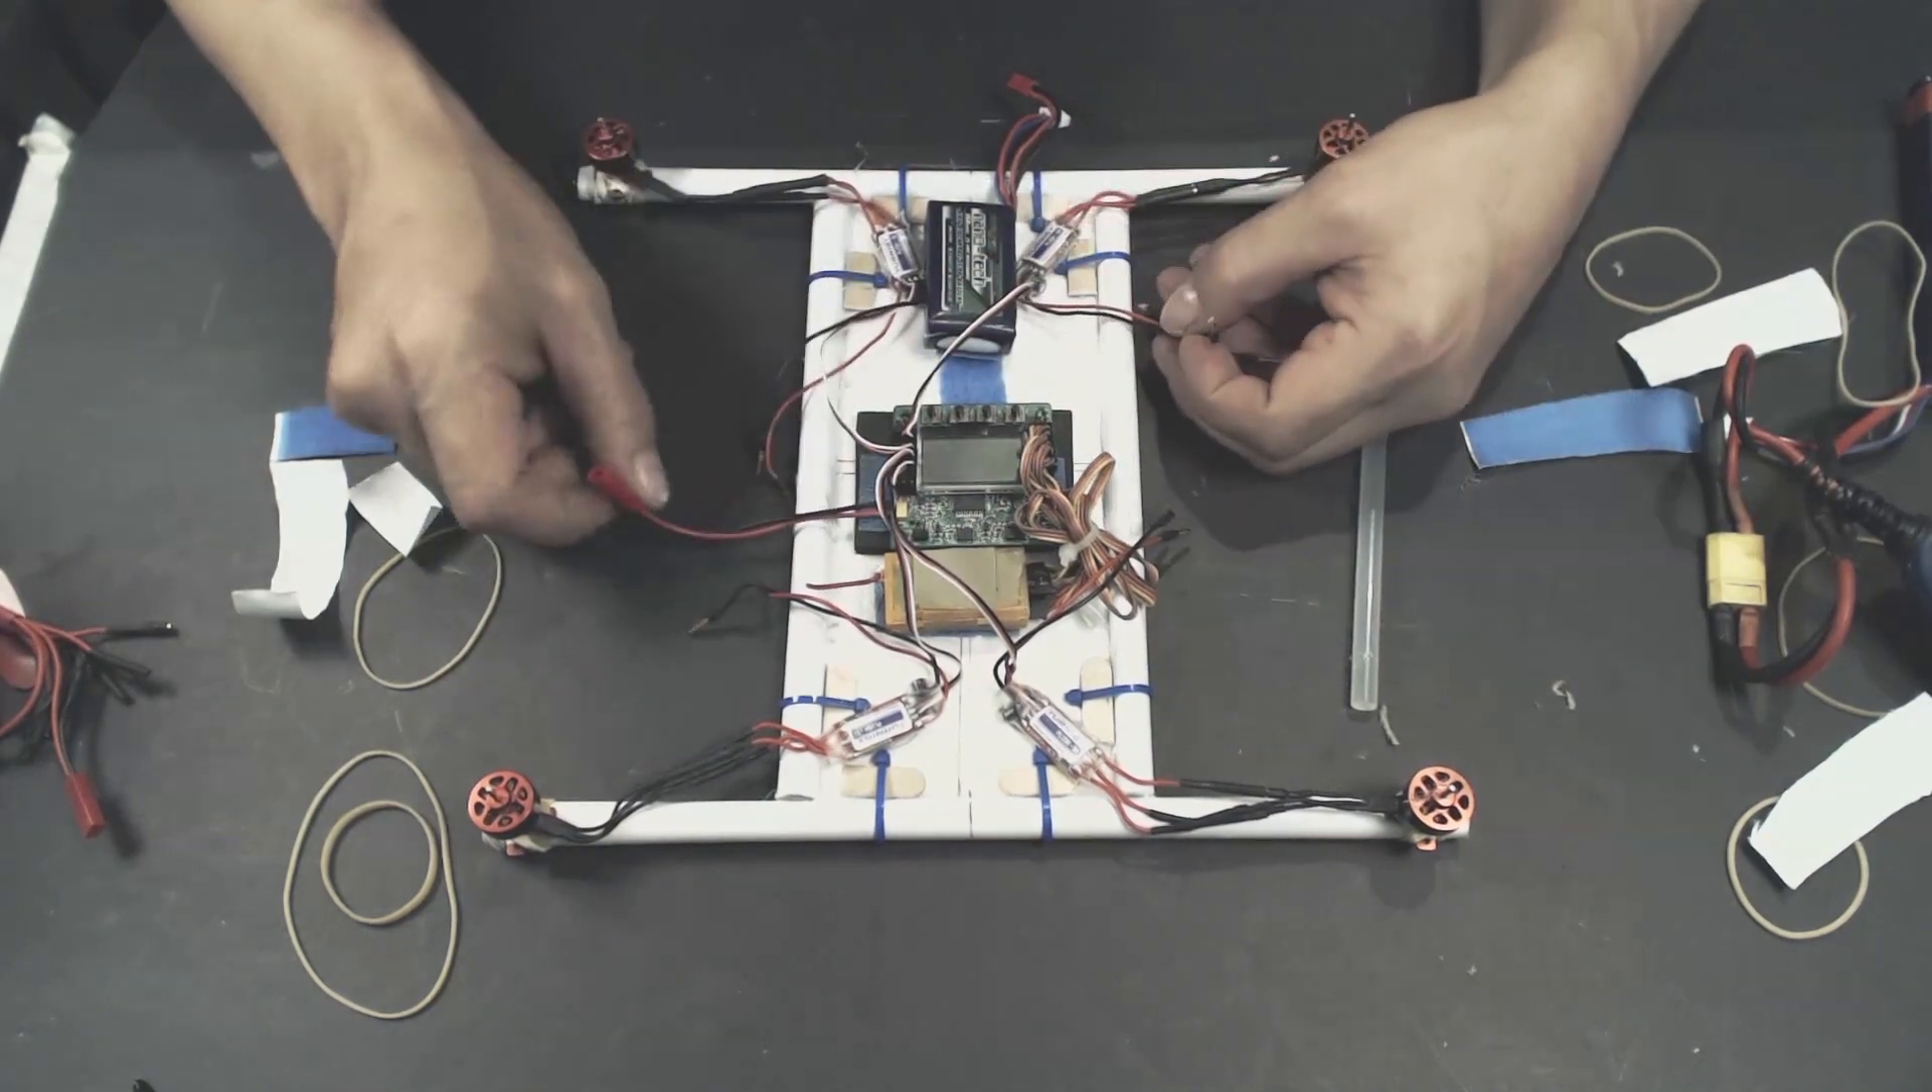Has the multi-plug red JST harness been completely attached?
No.